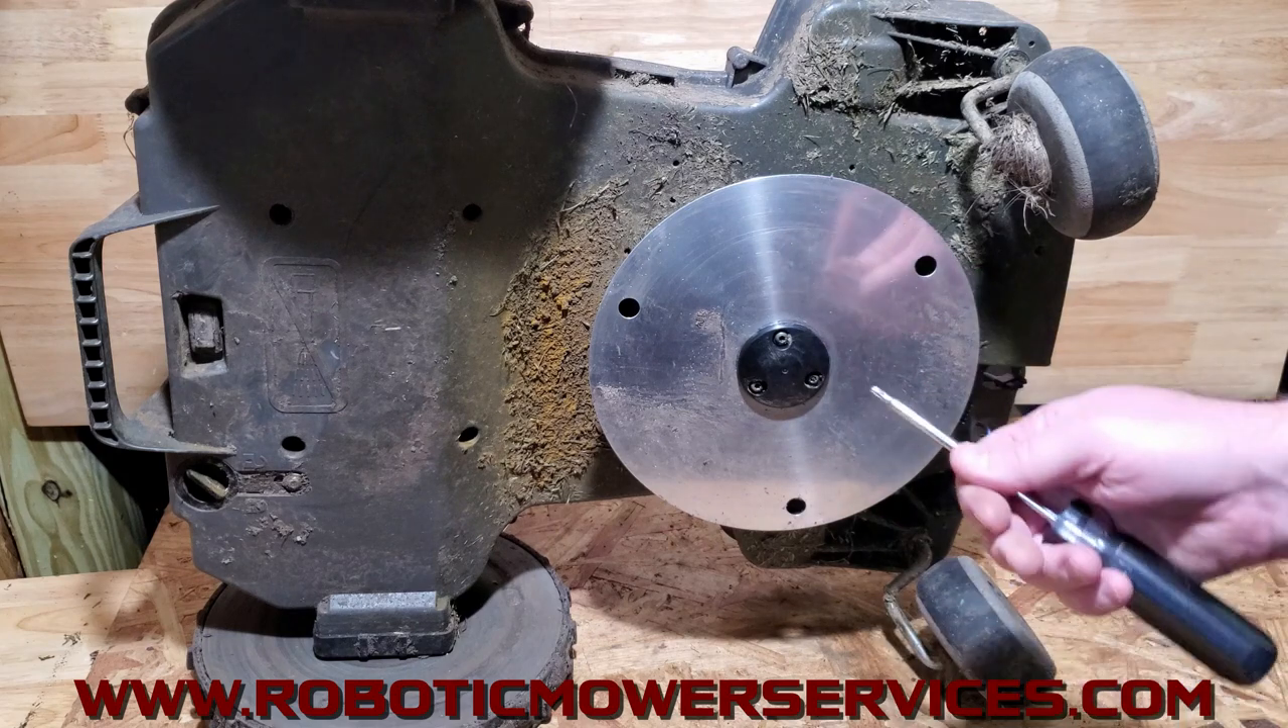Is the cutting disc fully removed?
No.